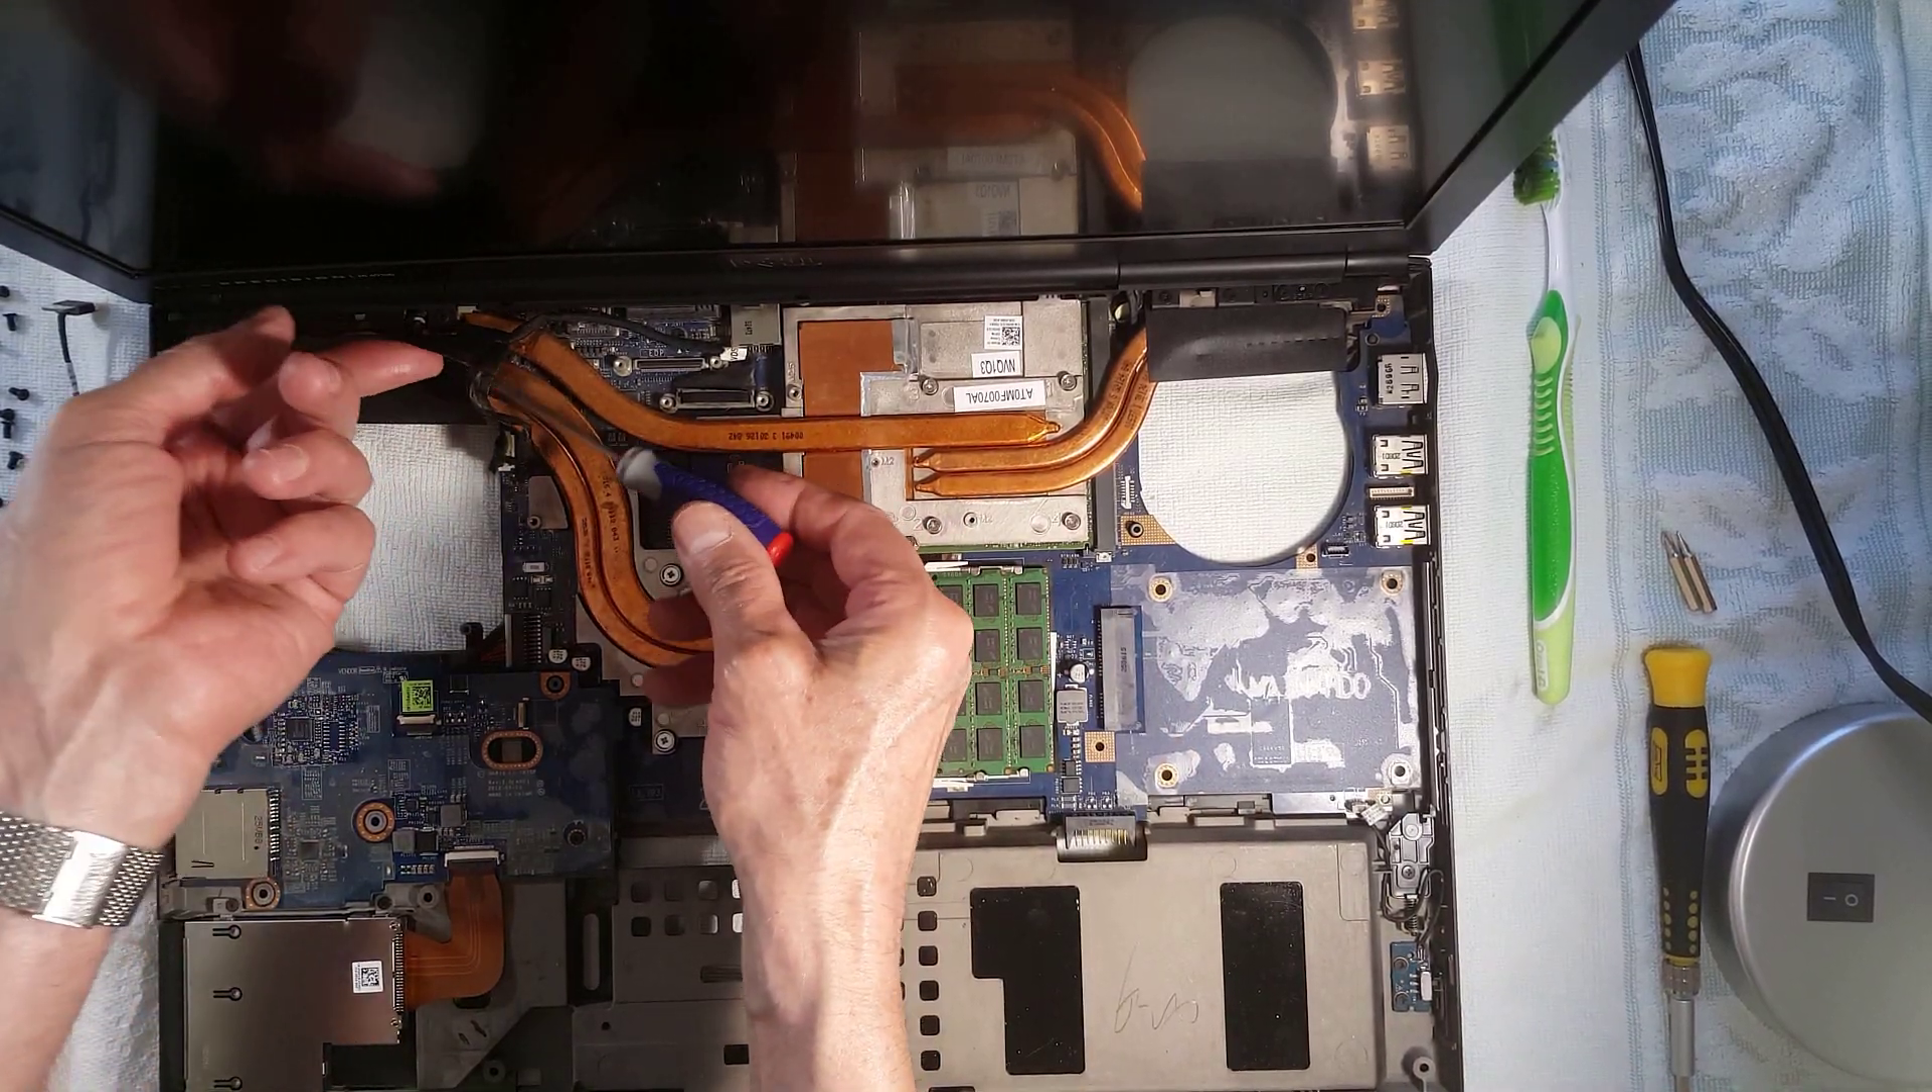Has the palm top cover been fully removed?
Yes.